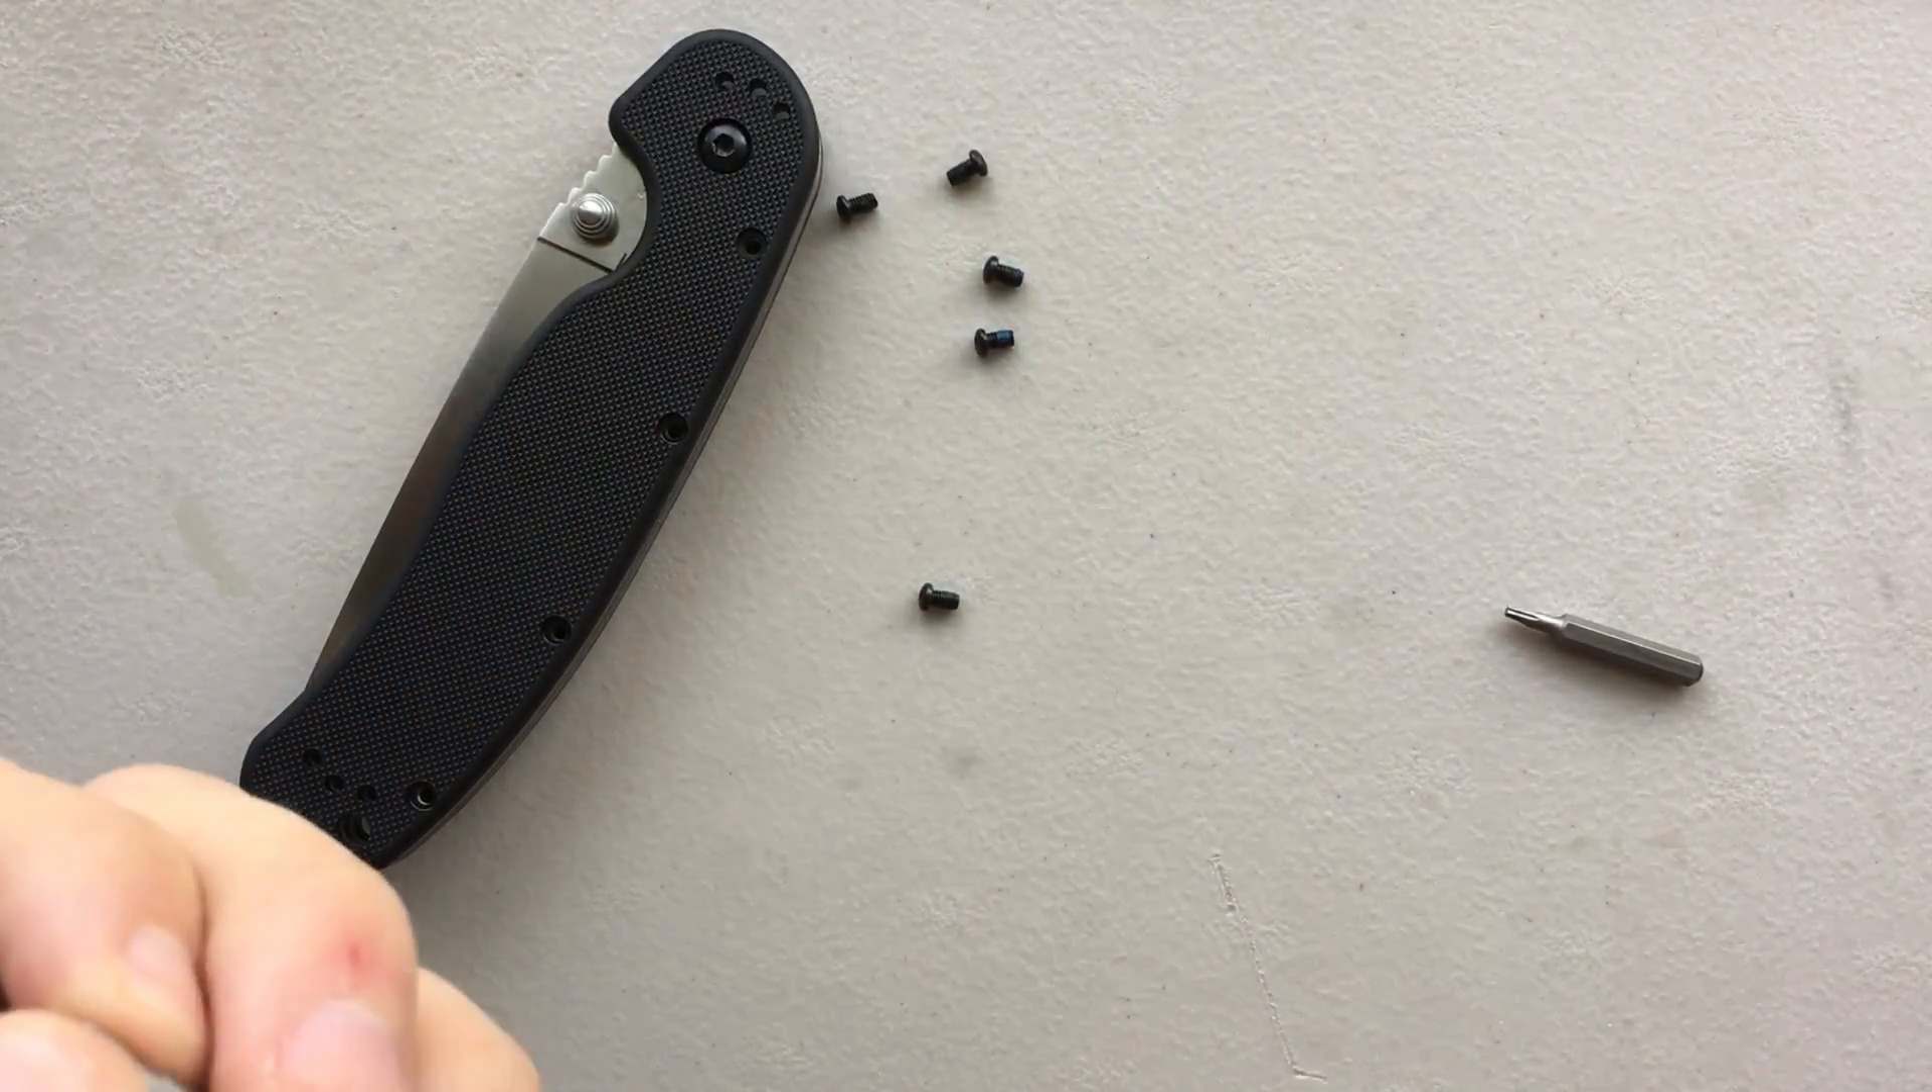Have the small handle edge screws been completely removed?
Yes.